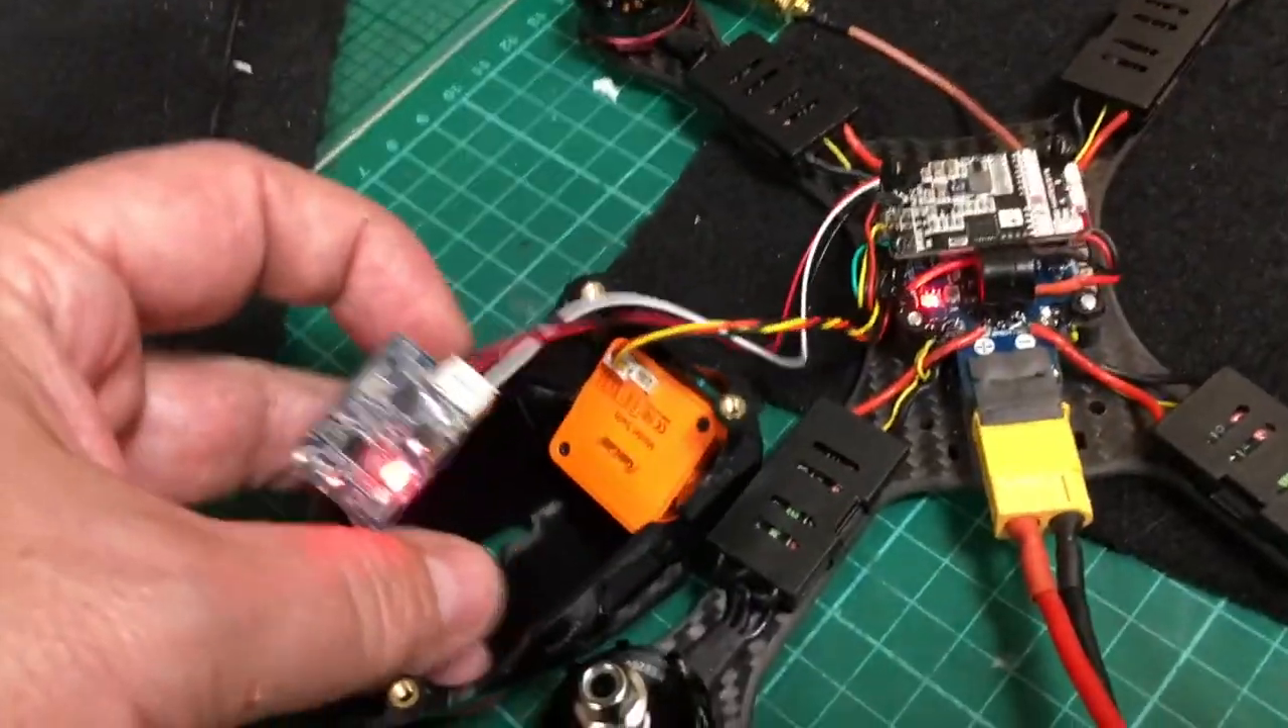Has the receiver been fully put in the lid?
No.